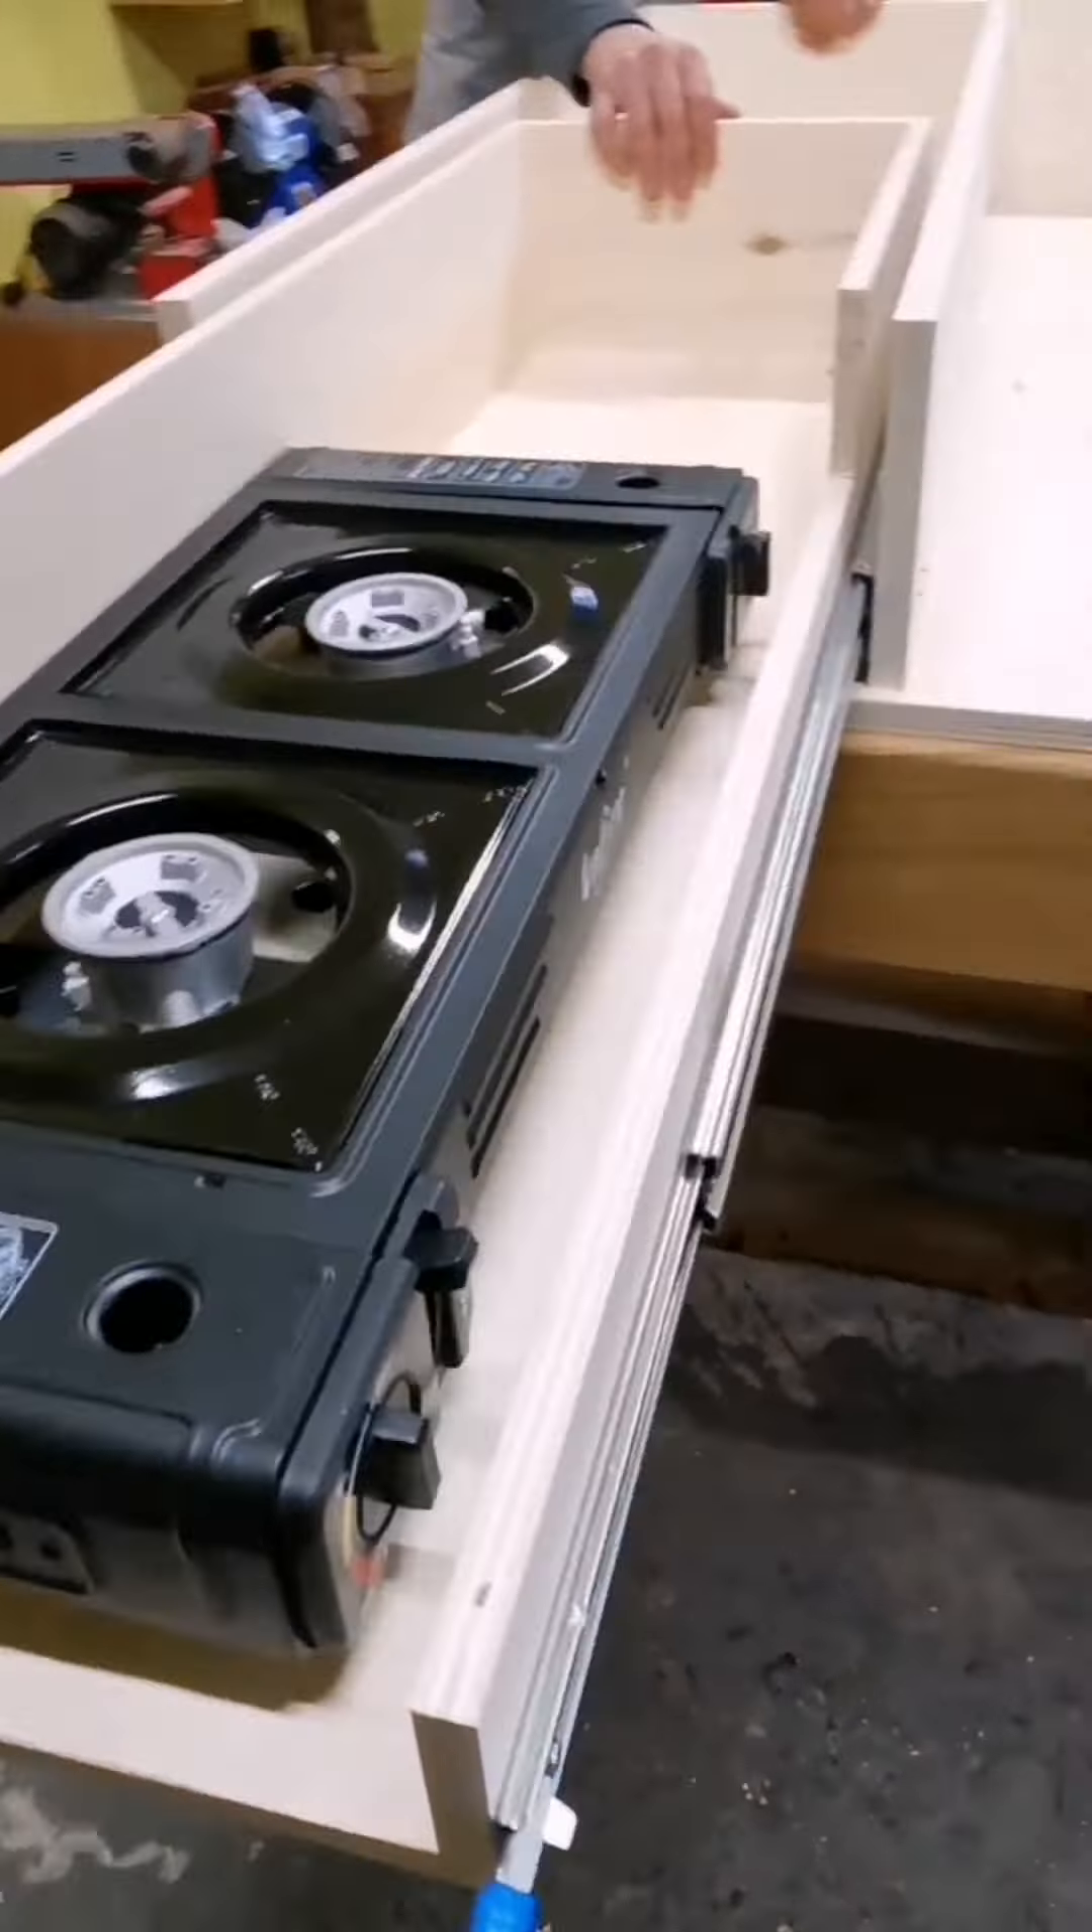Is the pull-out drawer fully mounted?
Yes.